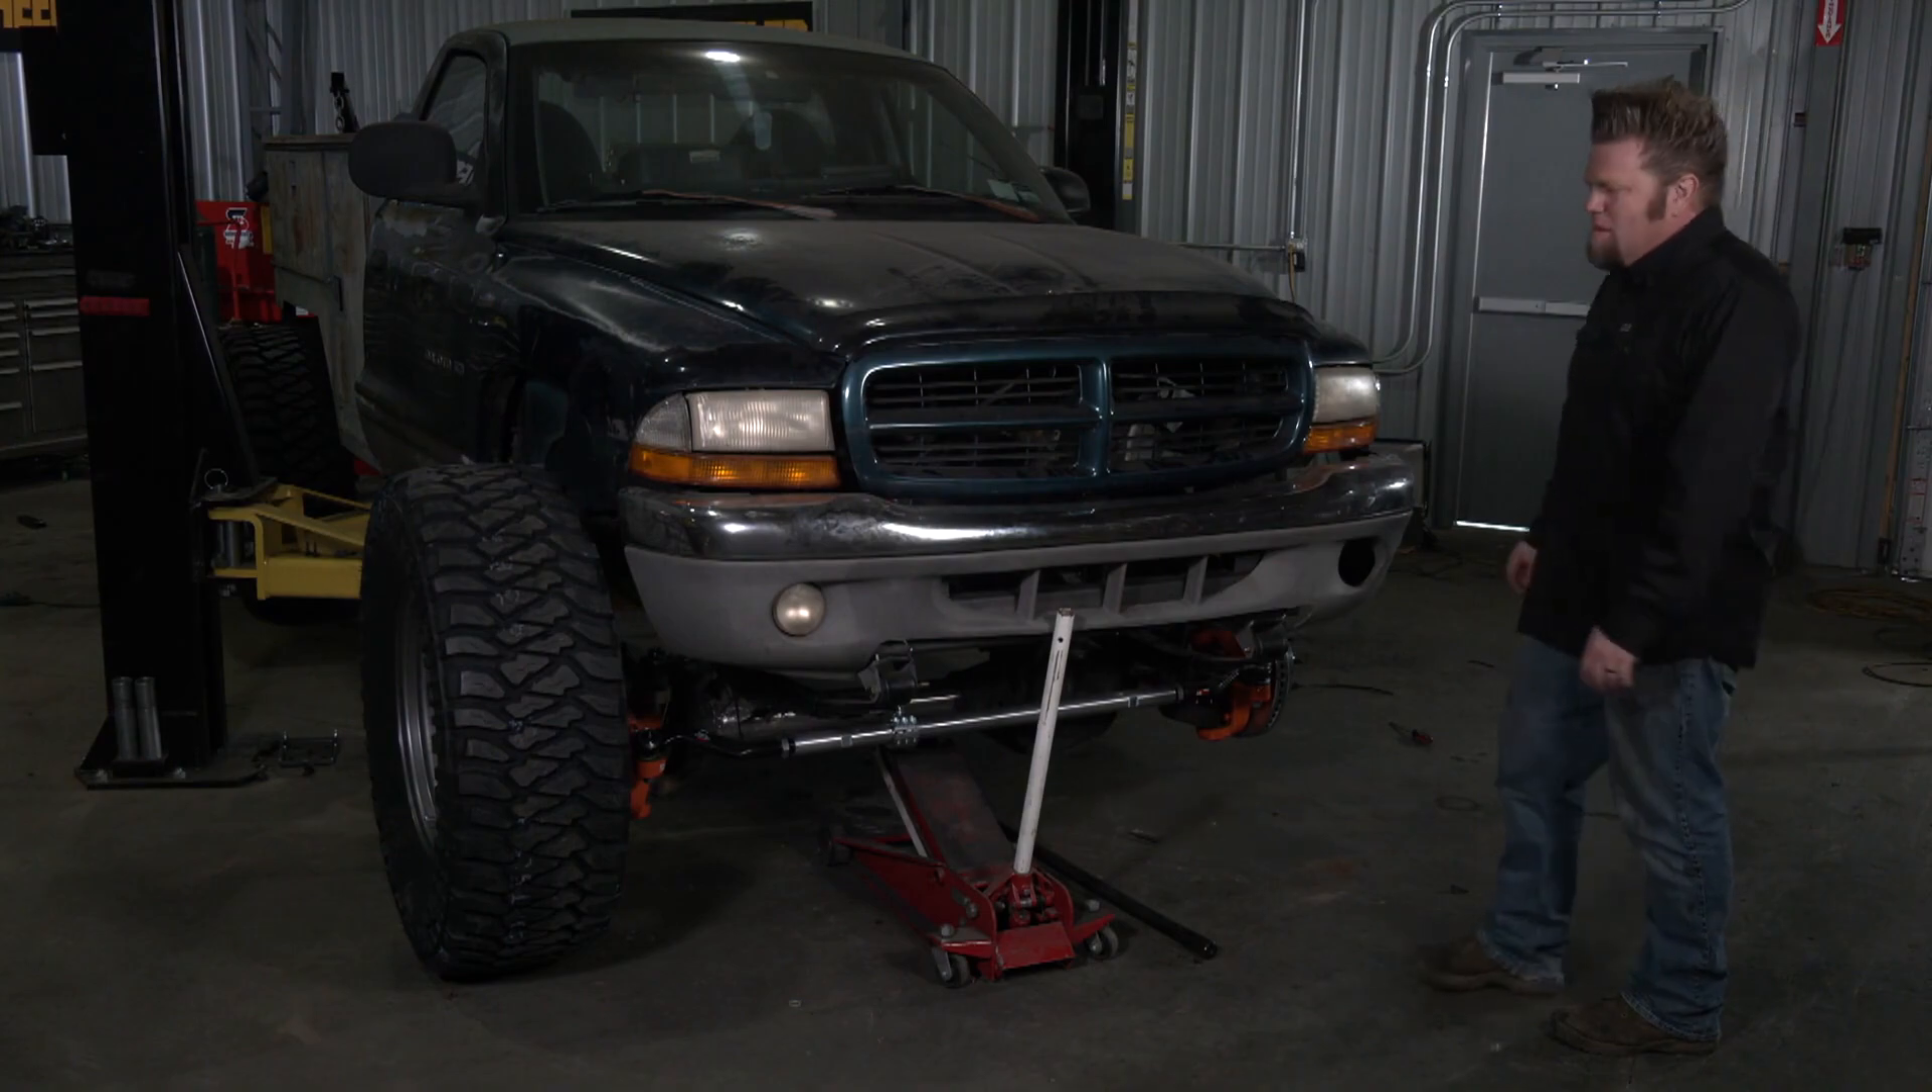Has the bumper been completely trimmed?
No.